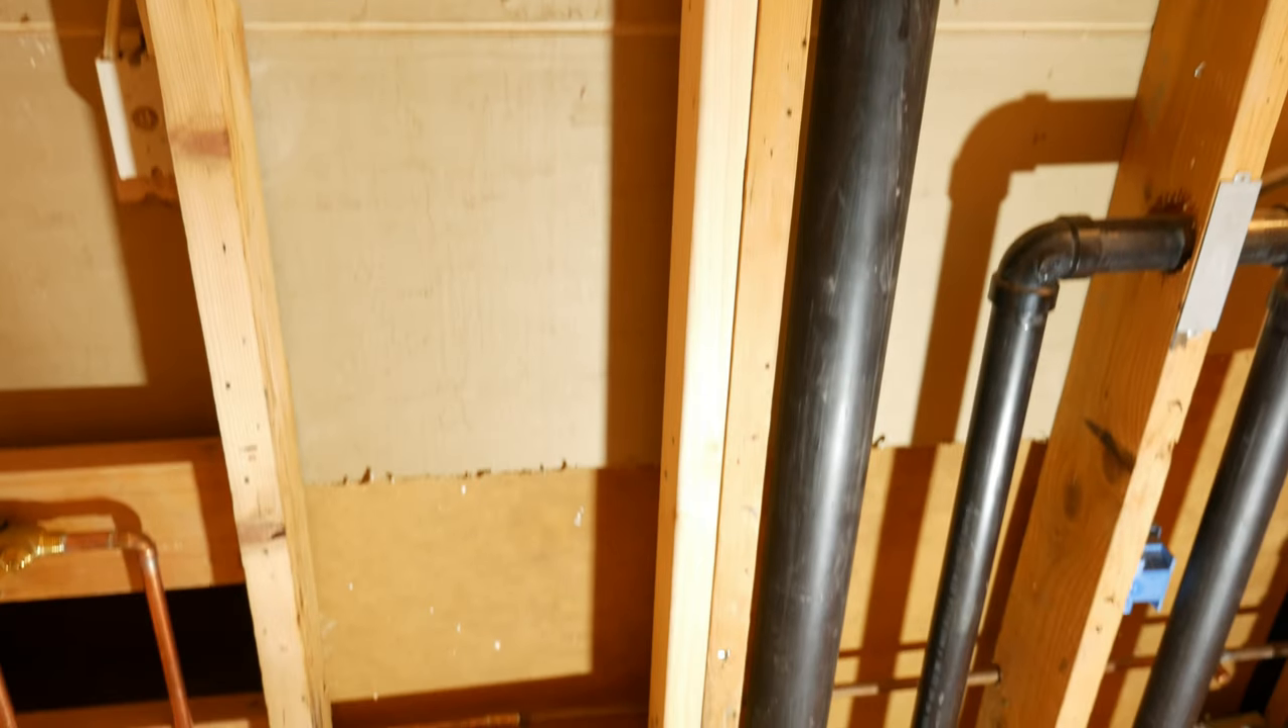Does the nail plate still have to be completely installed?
No.